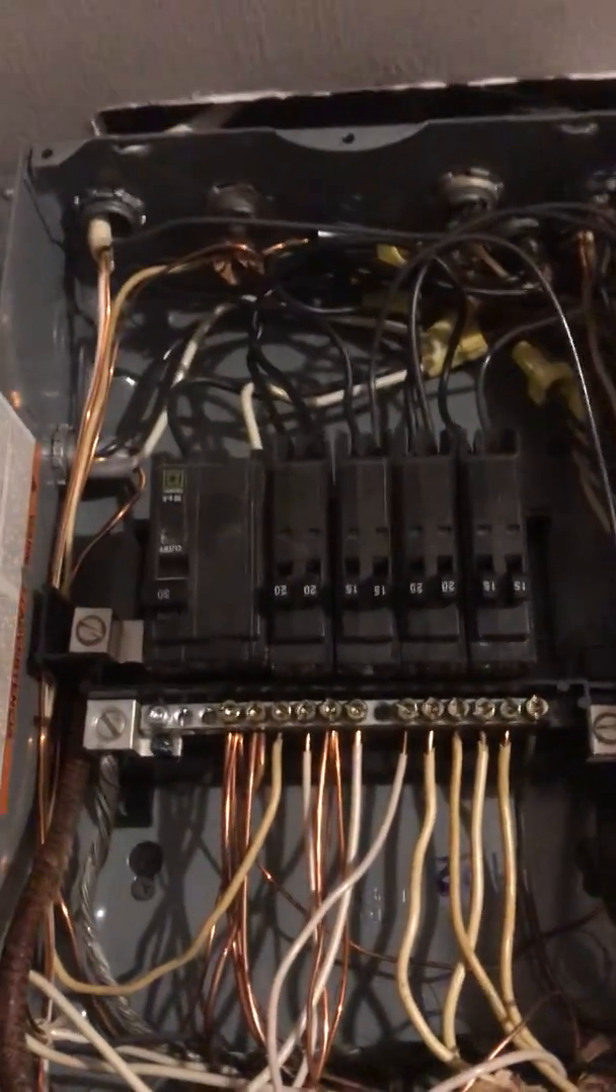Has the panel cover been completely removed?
Yes.